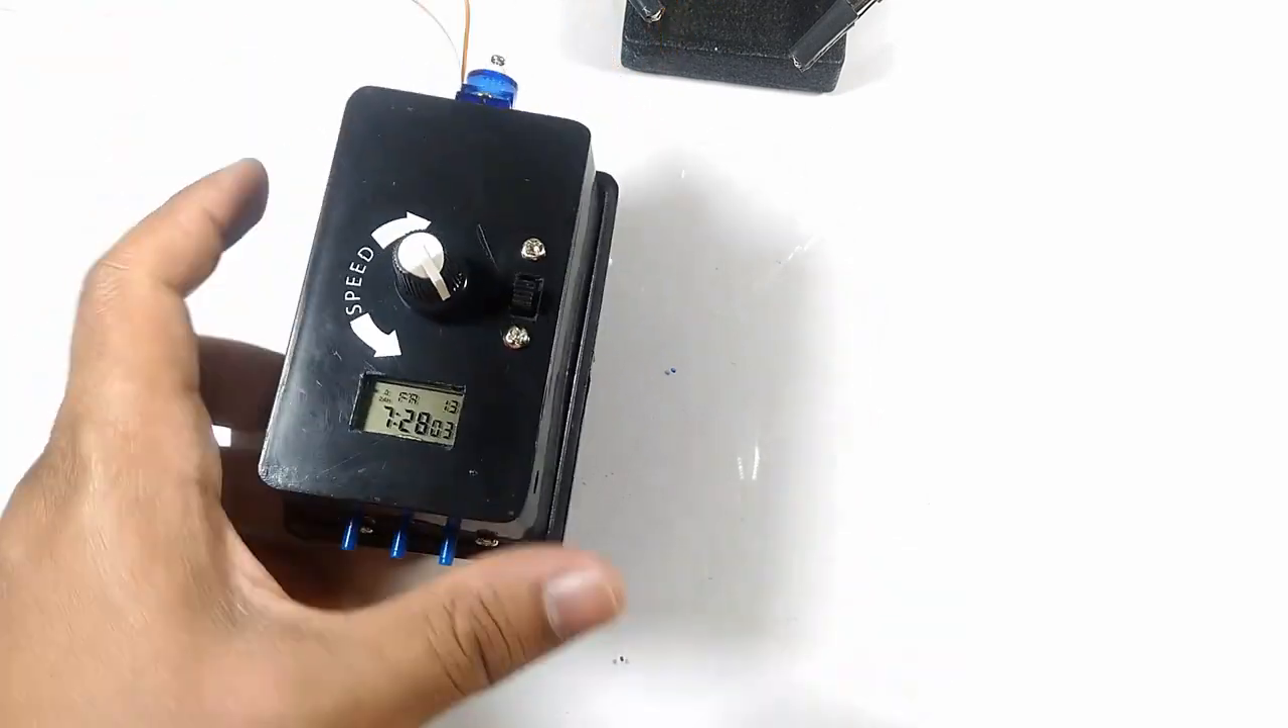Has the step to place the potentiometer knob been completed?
Yes.